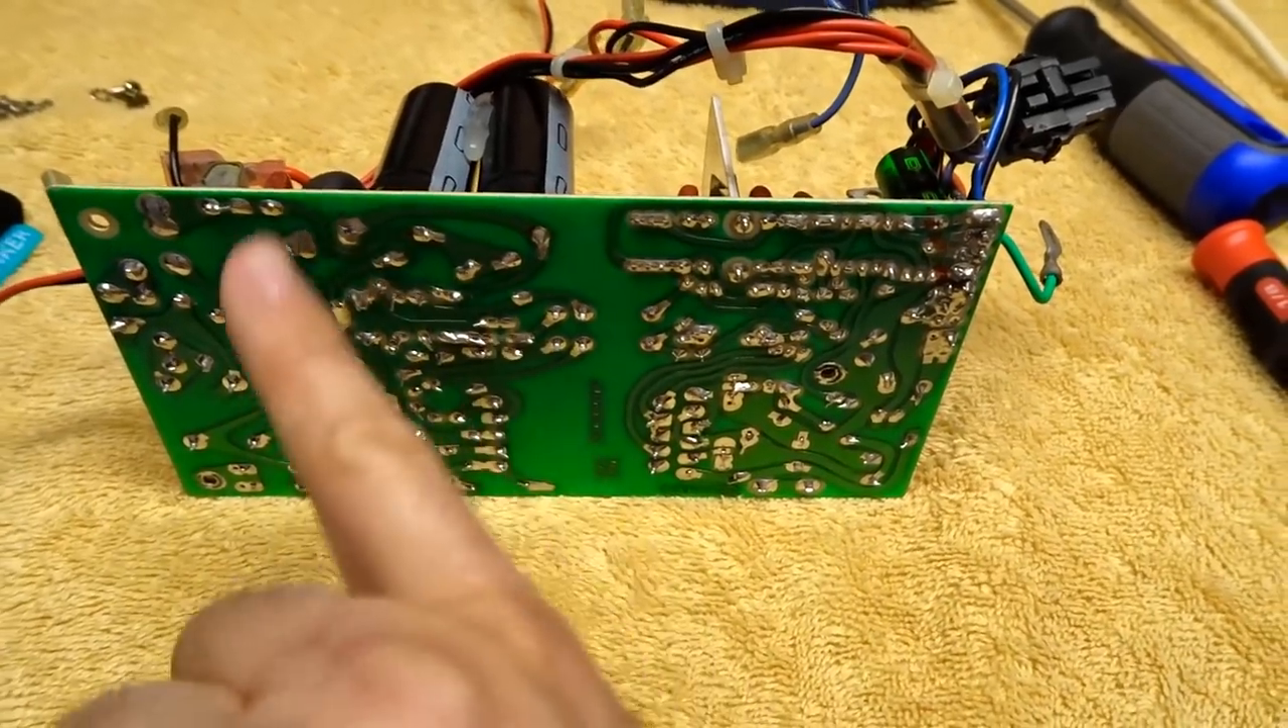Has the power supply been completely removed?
Yes.